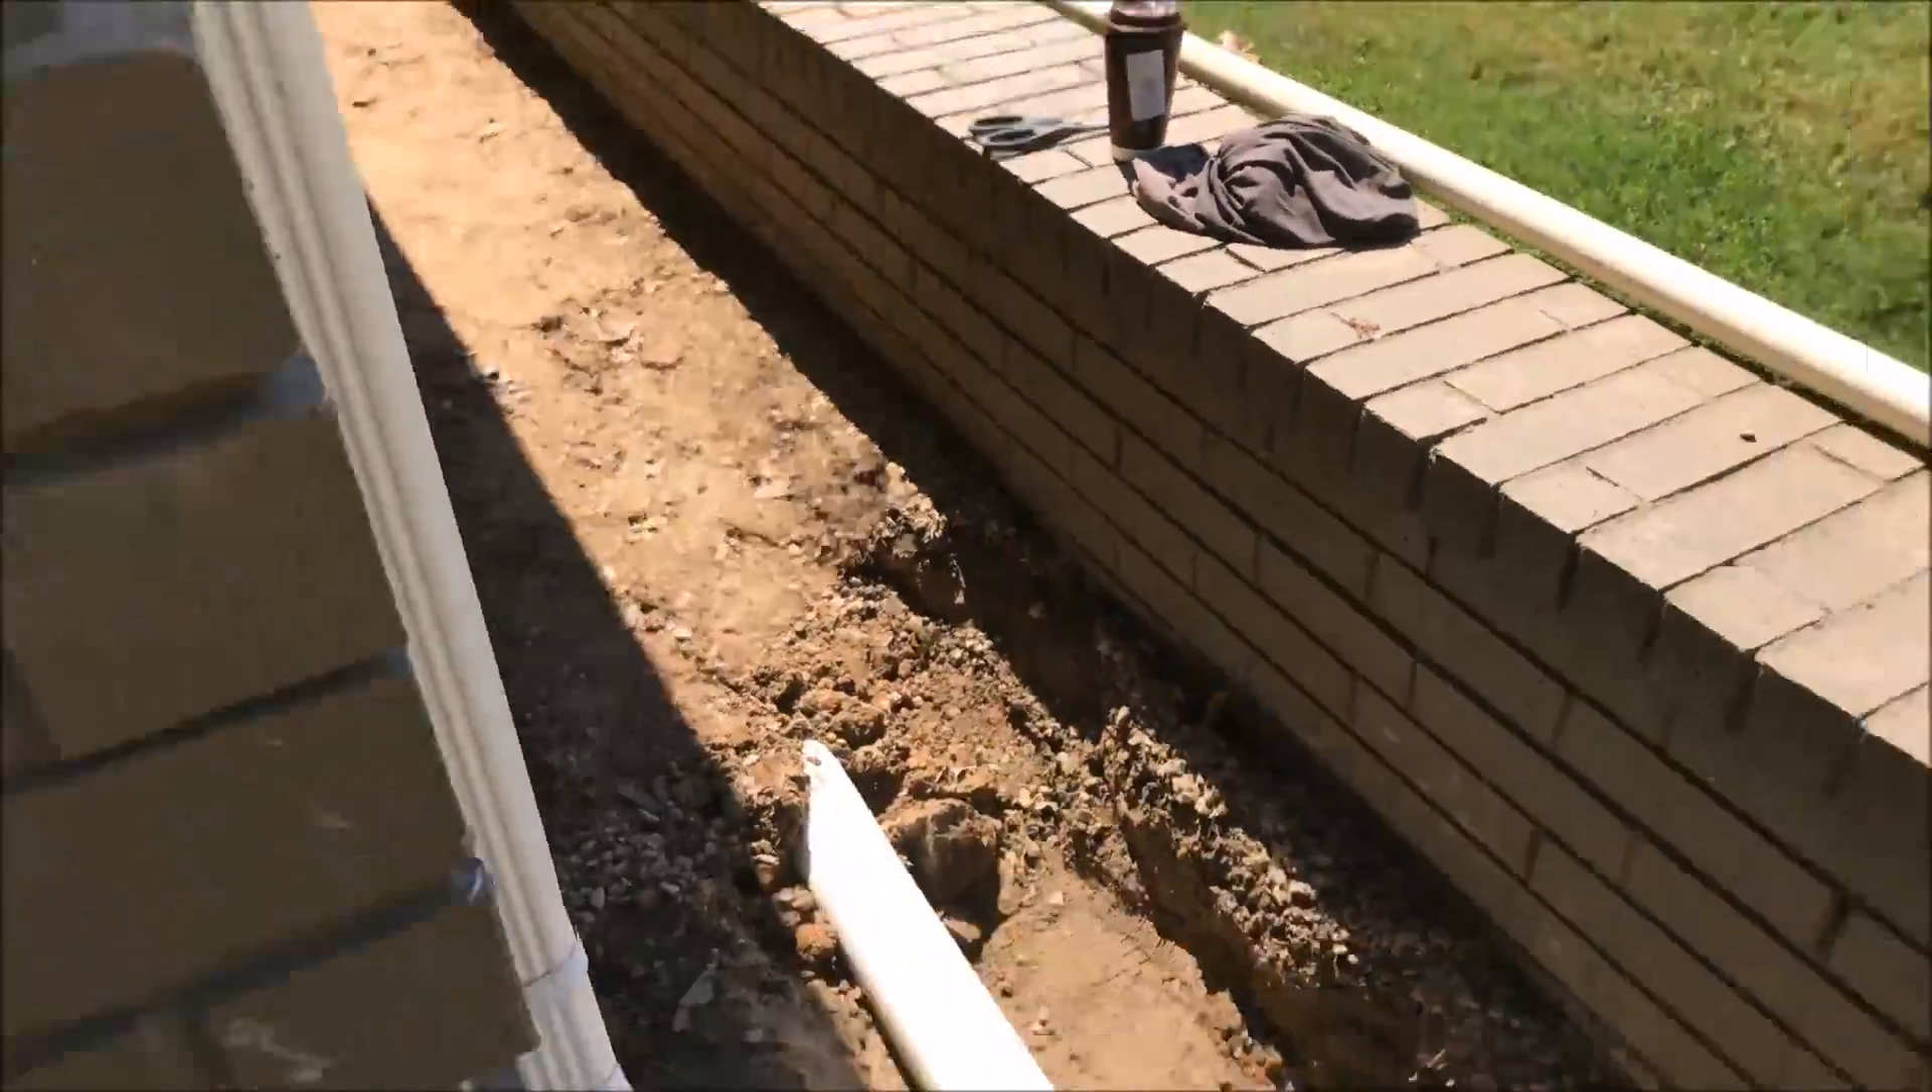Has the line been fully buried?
No.